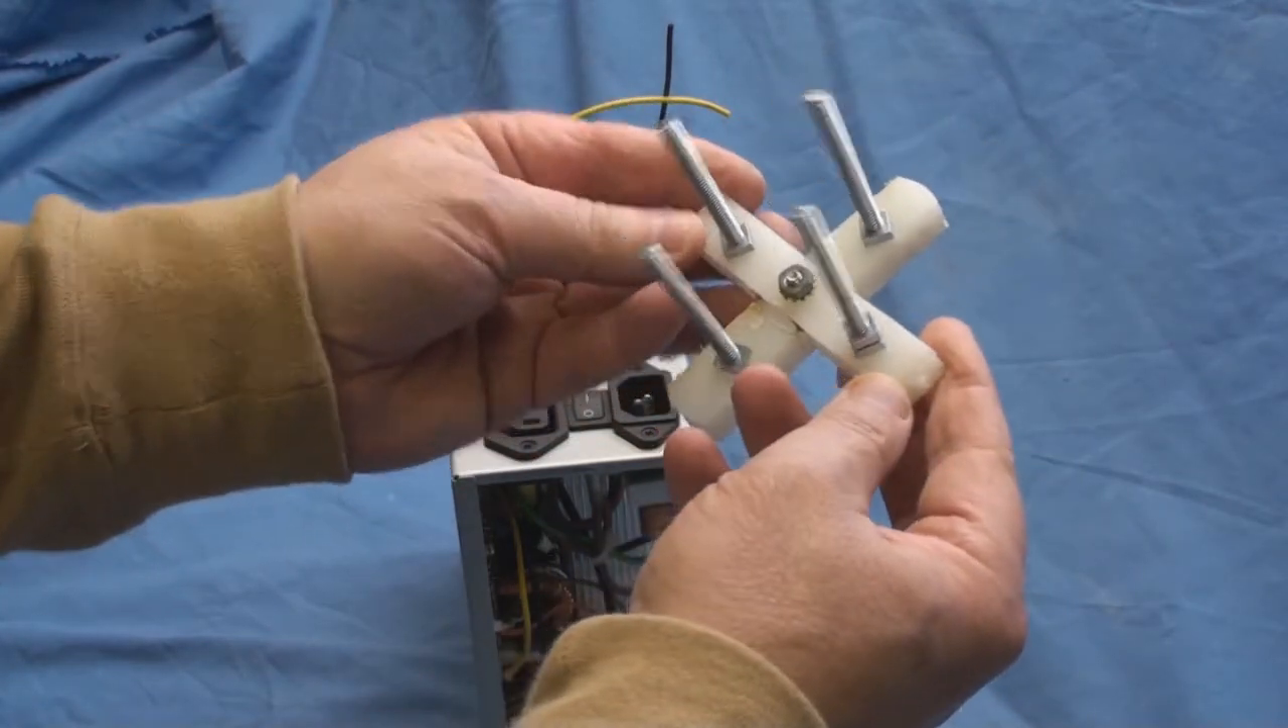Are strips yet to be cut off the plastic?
No.